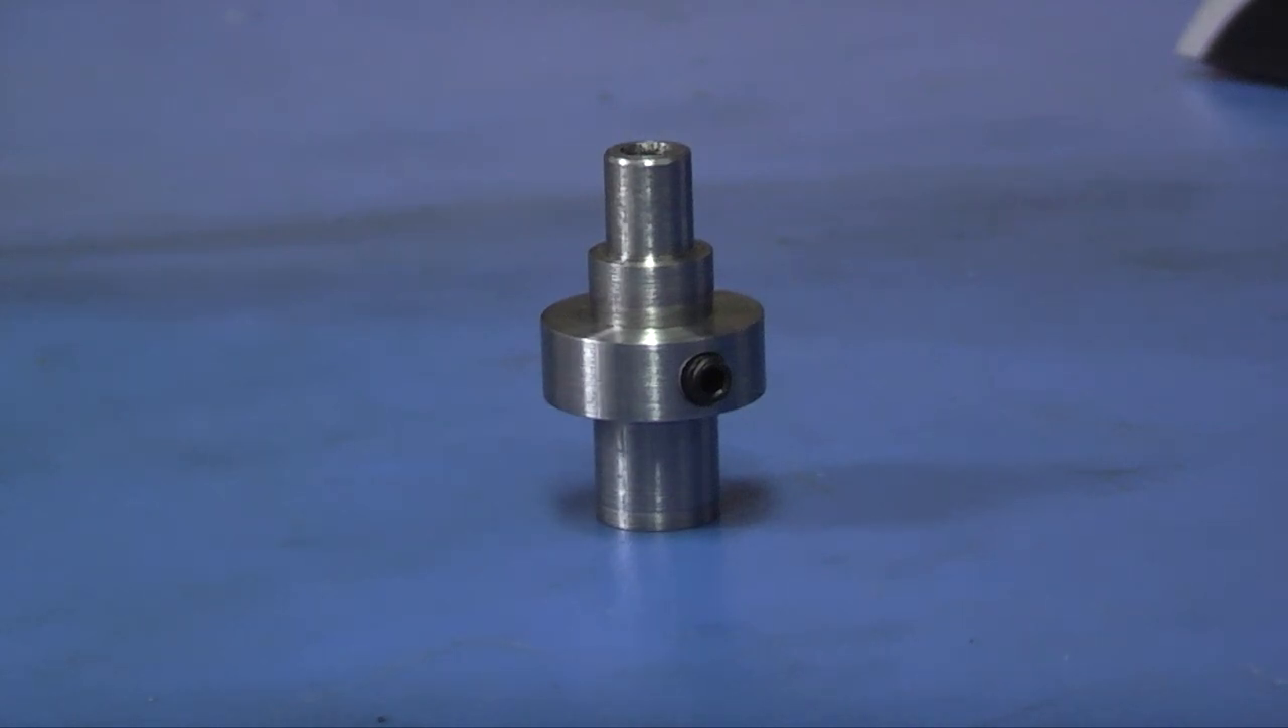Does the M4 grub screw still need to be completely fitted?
No.